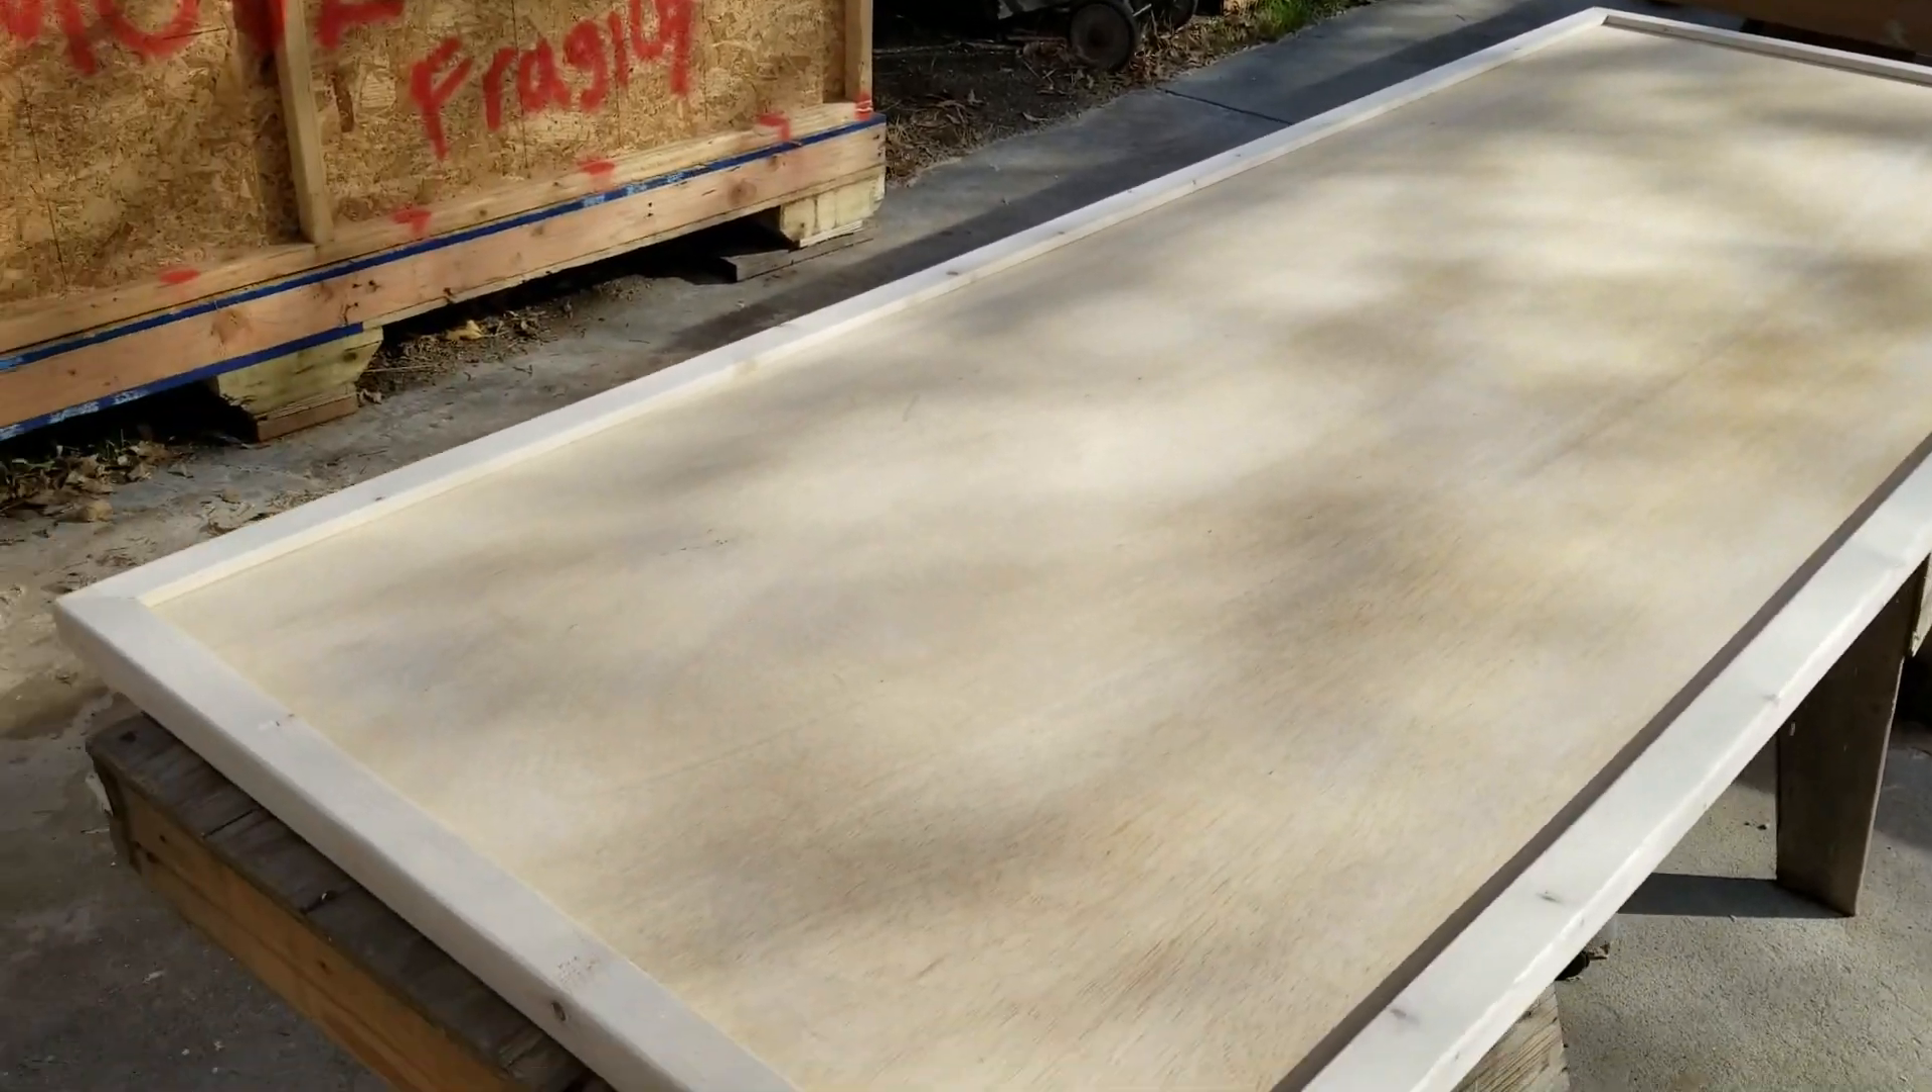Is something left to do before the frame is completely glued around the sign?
No.